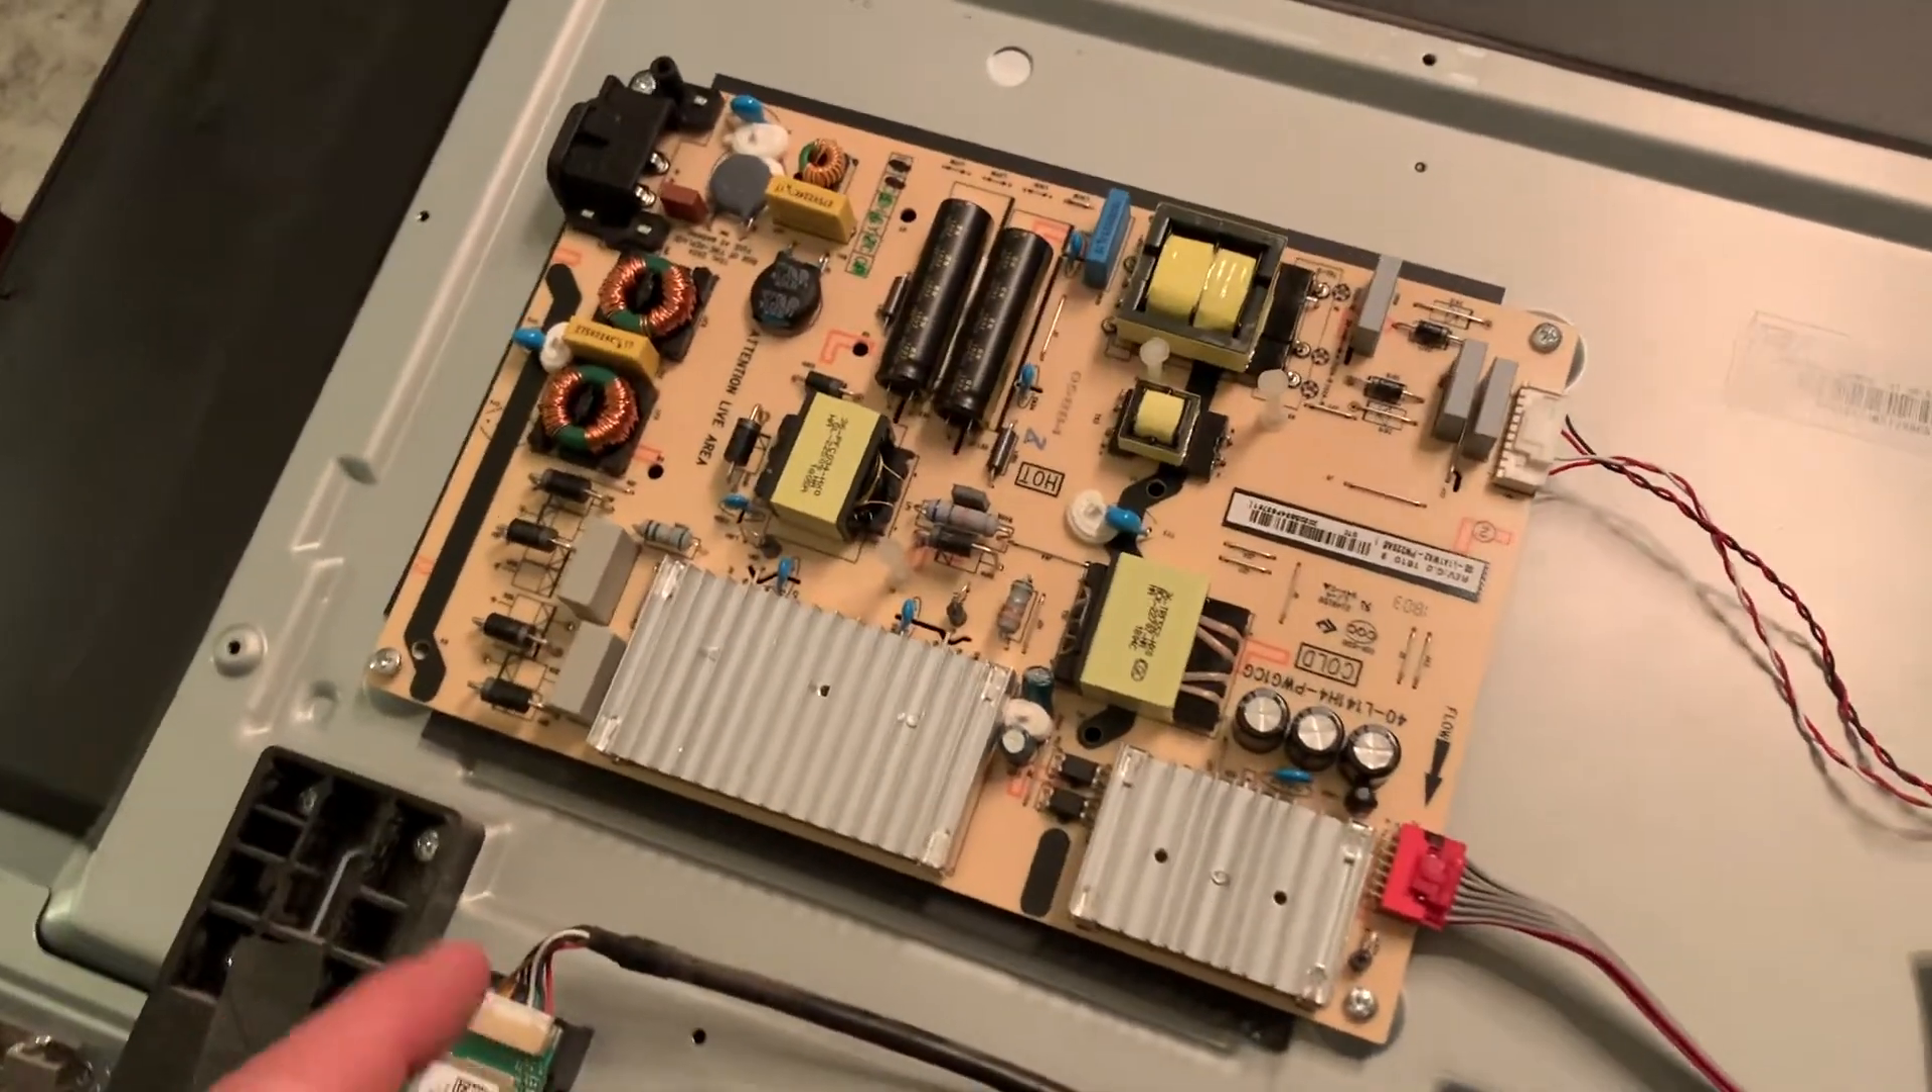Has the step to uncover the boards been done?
Yes.